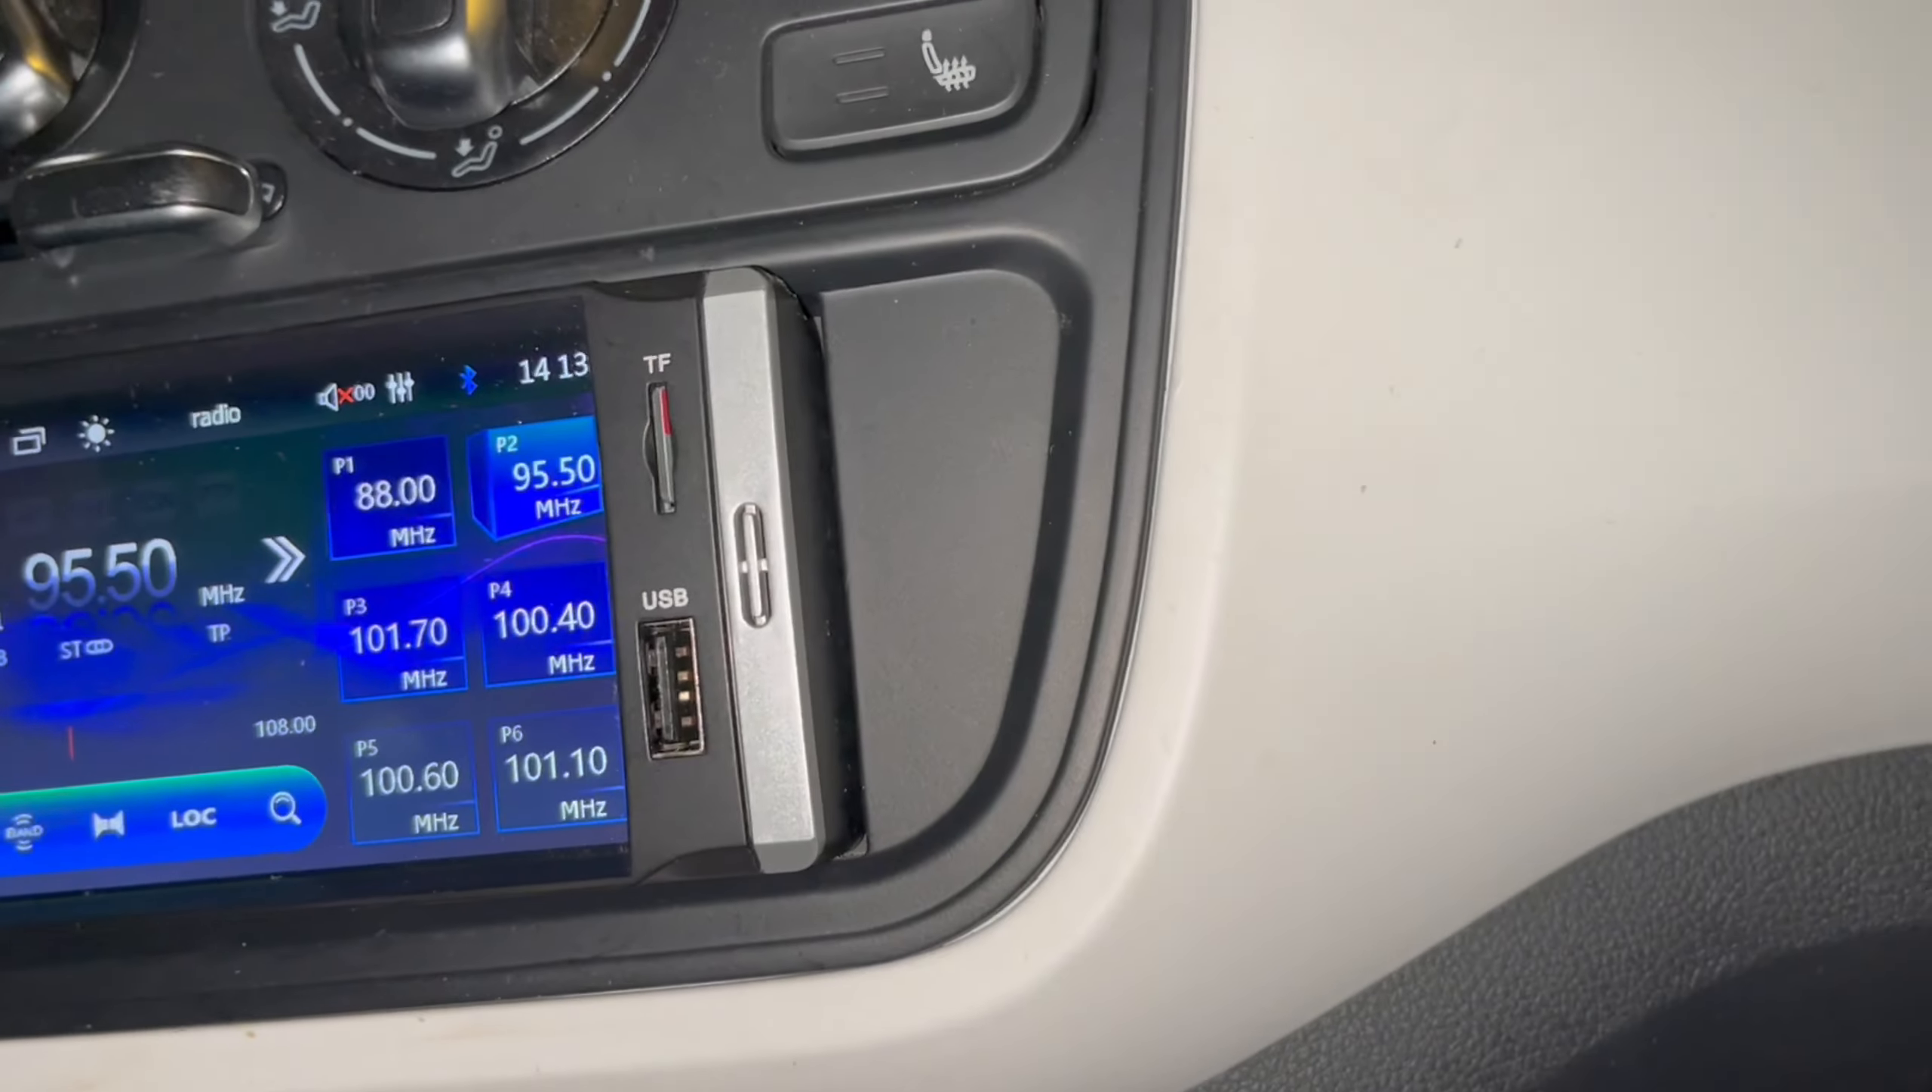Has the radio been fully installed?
Yes.